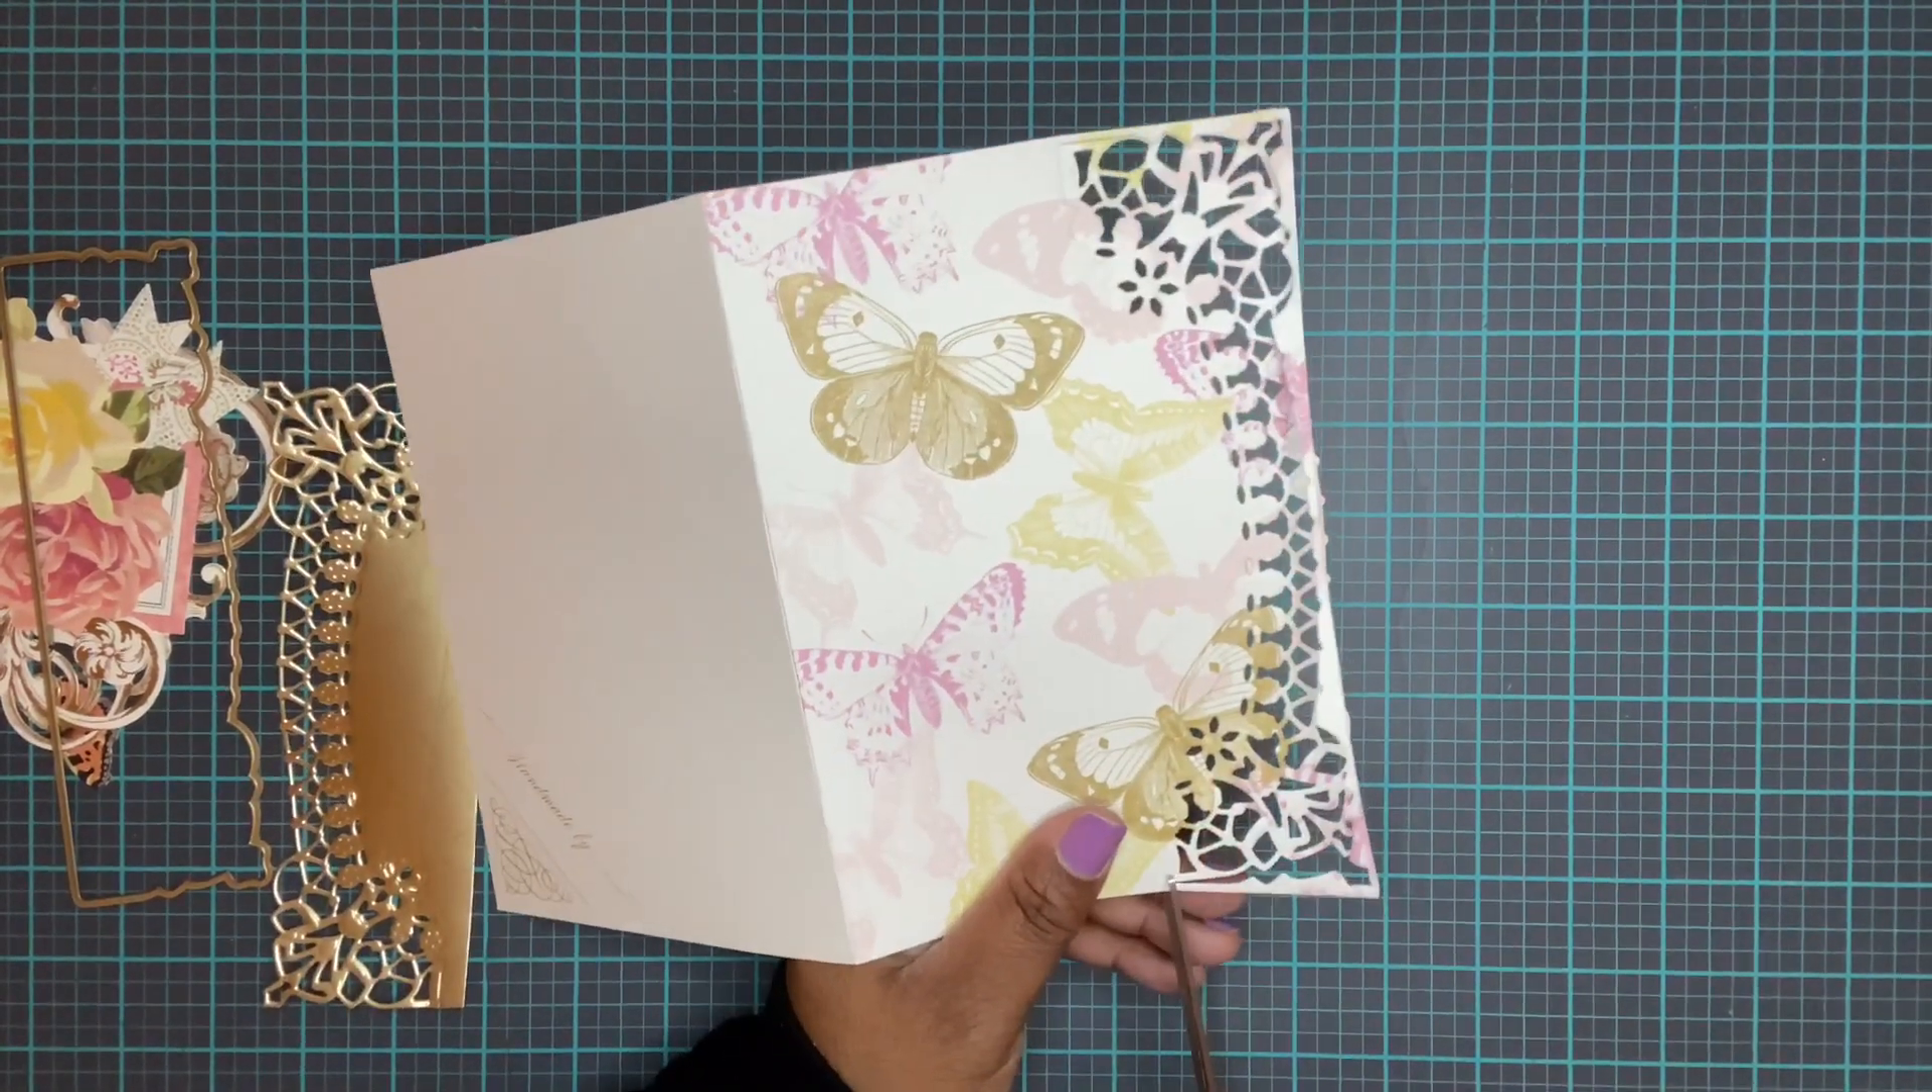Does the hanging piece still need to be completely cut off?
Yes.